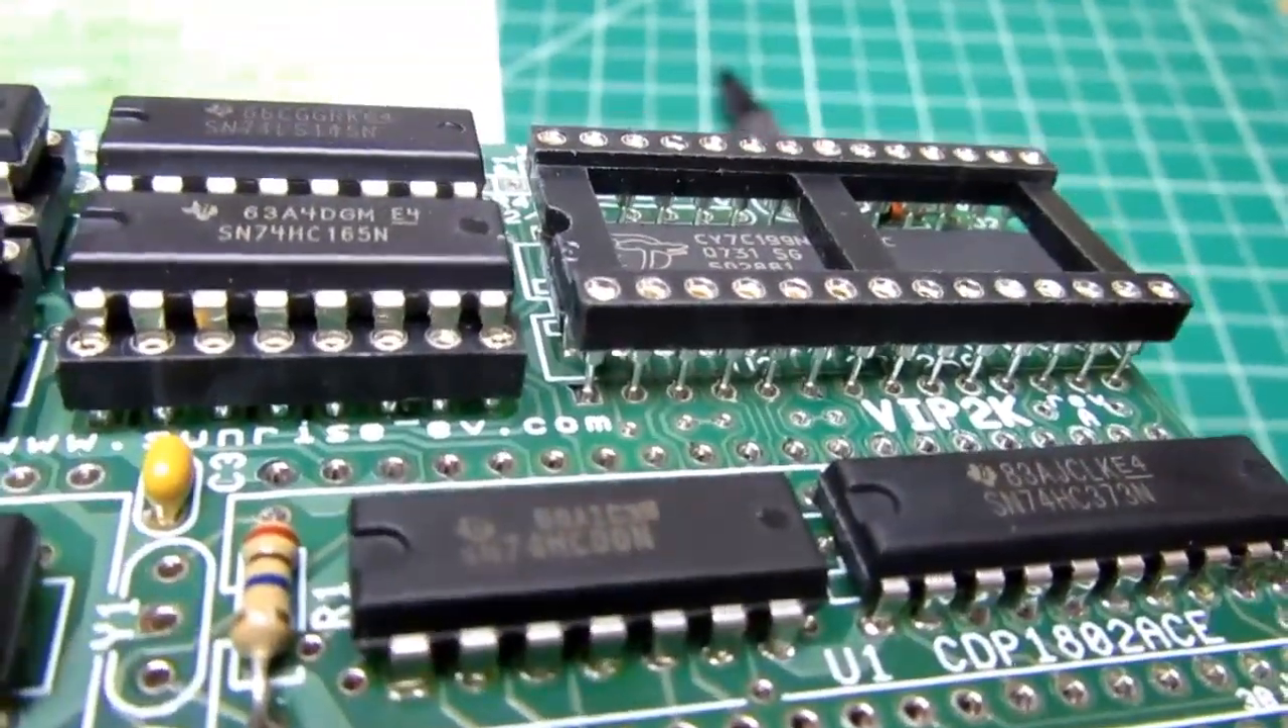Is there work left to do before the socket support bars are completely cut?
Yes.